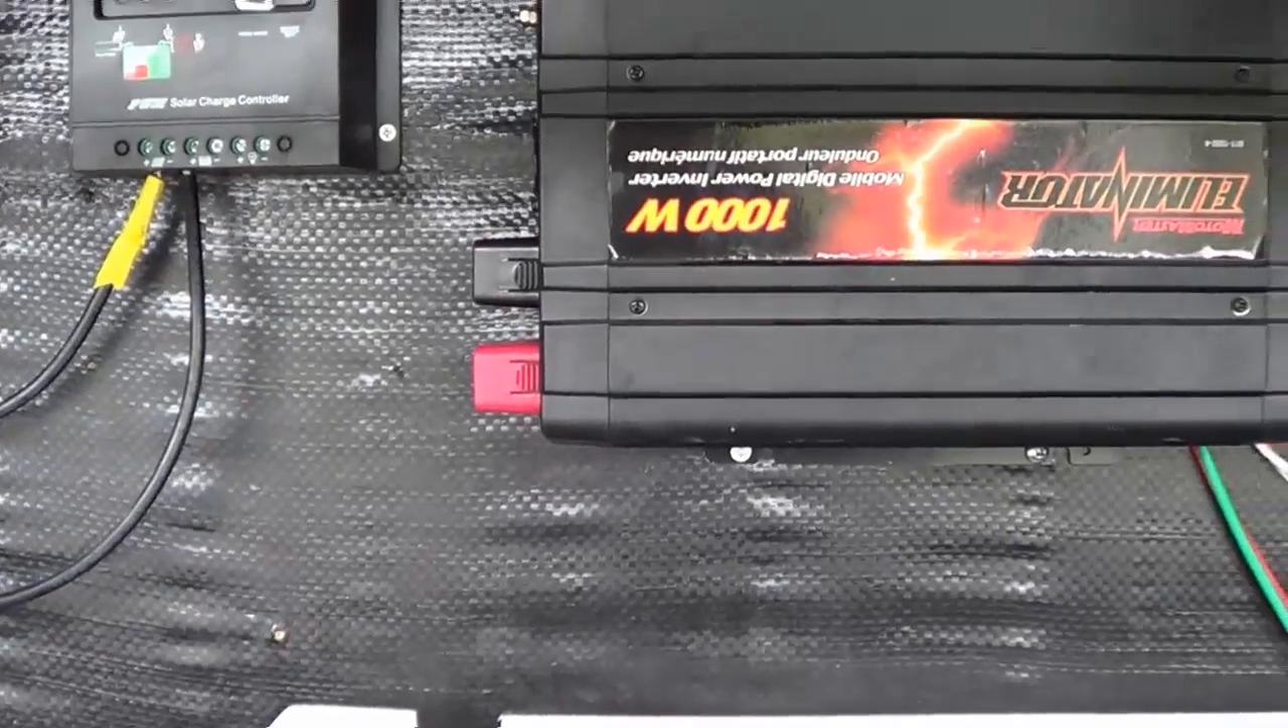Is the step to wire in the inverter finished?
No.